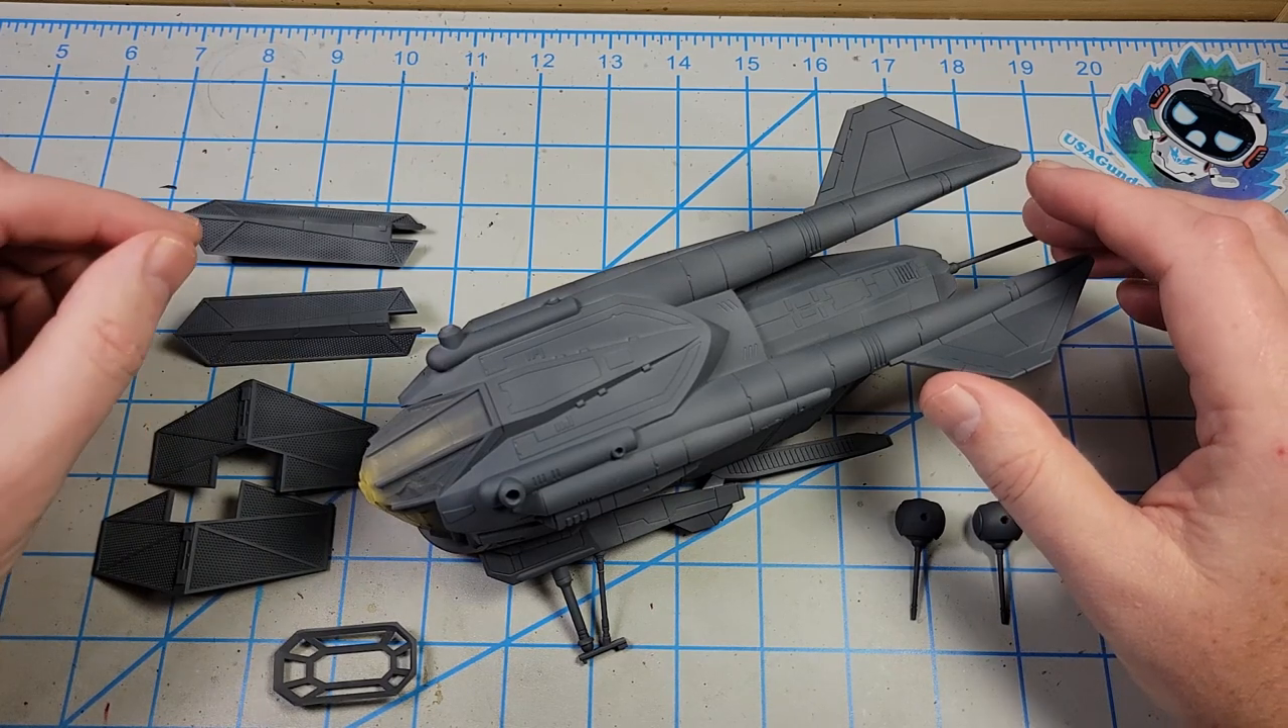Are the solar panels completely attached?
No.